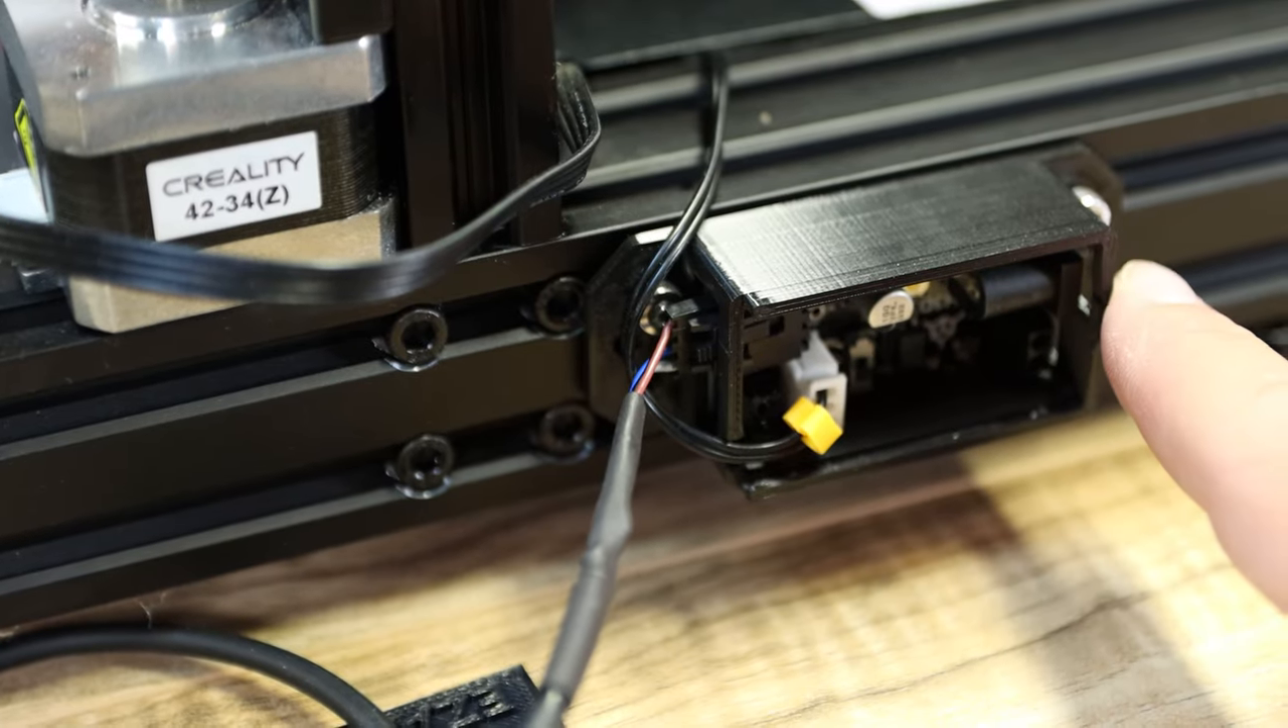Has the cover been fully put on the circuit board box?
No.